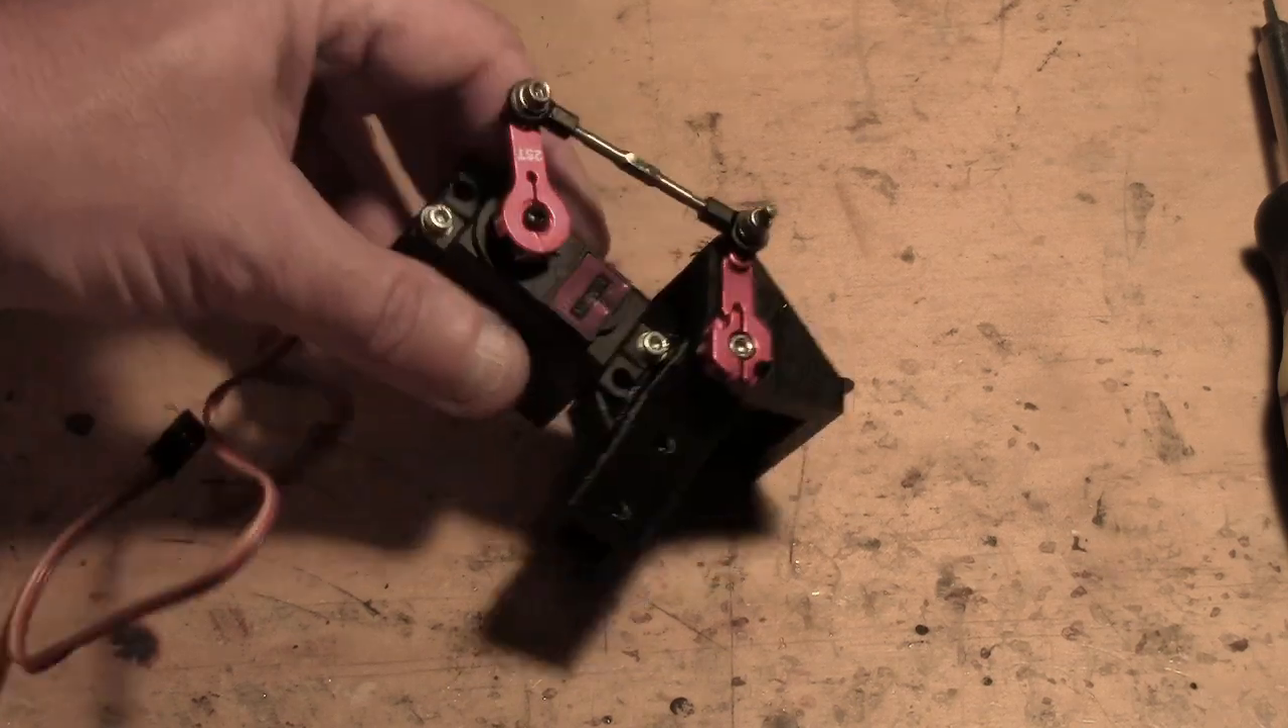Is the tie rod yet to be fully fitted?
No.